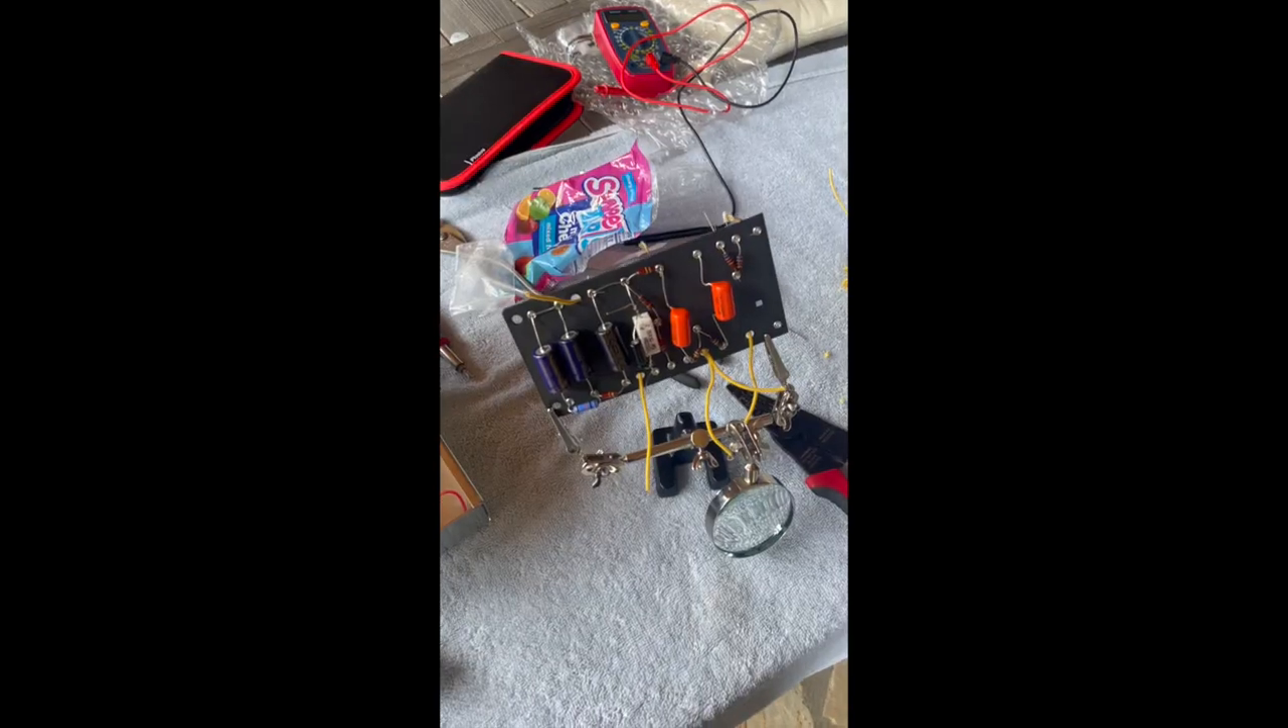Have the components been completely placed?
Yes.